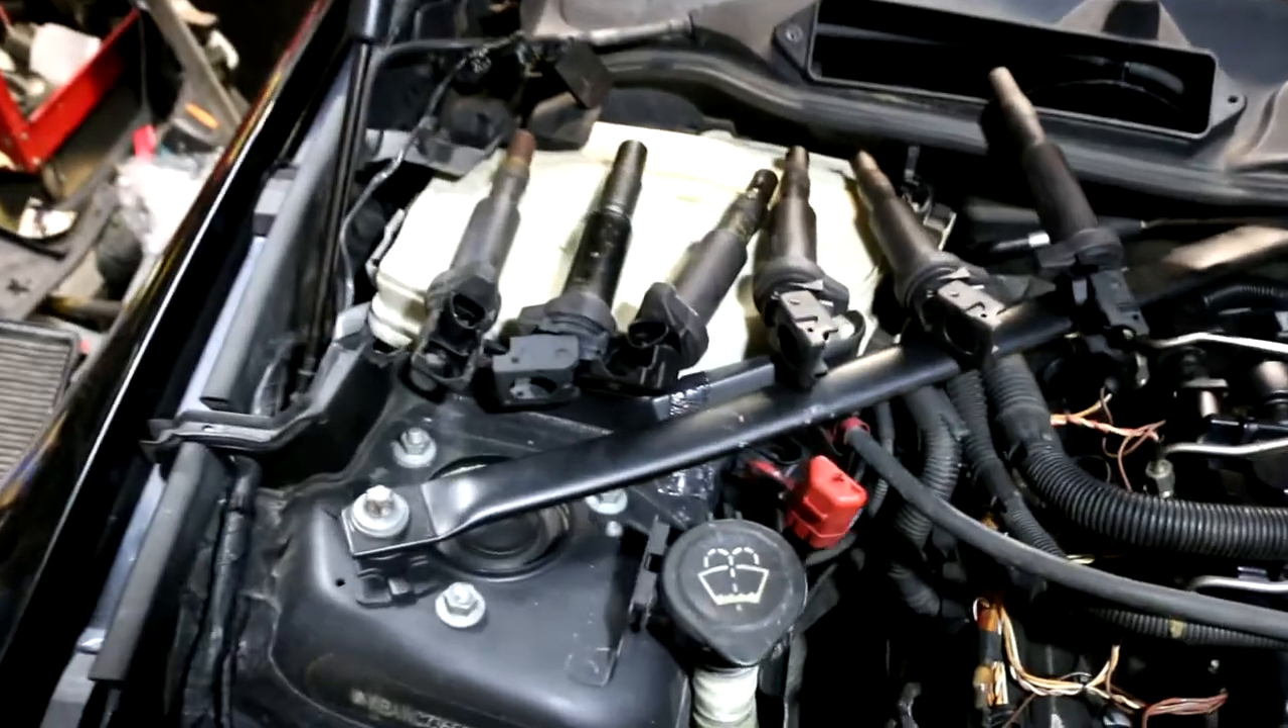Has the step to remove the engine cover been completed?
Yes.